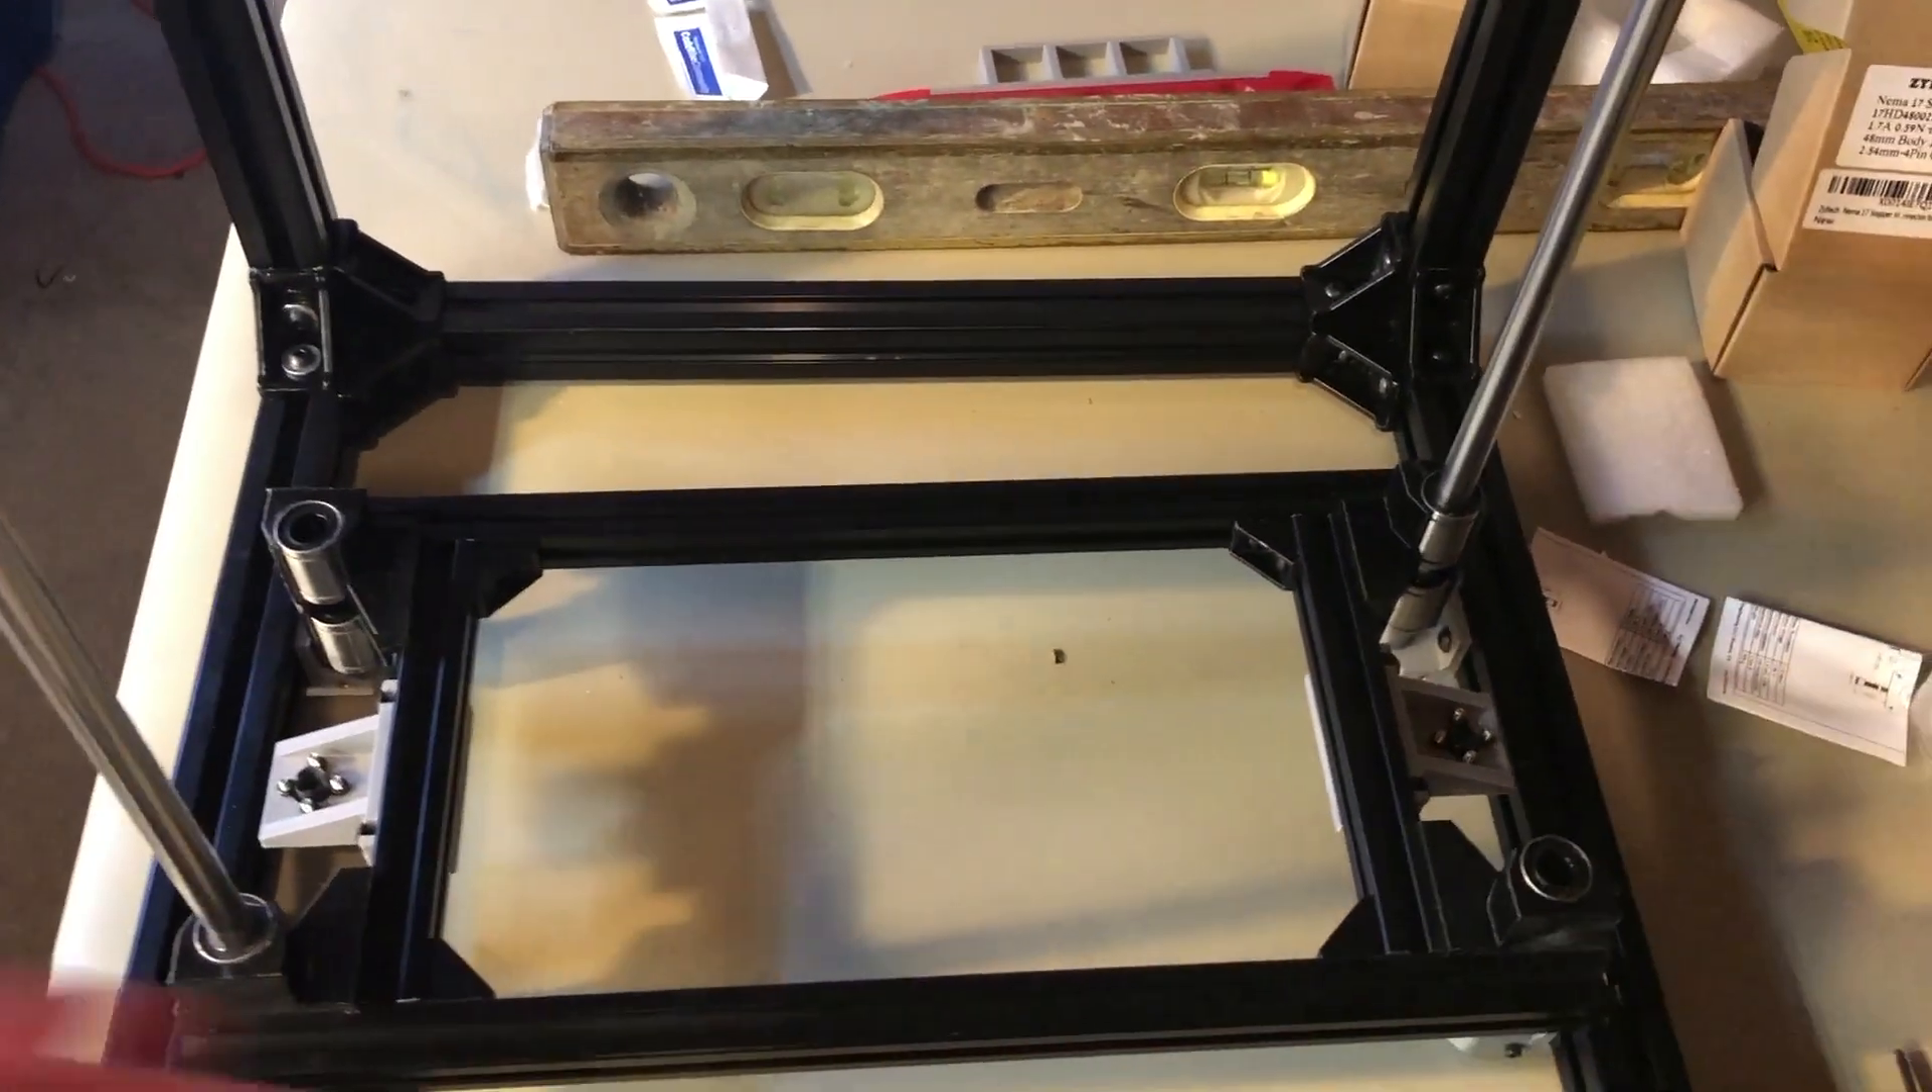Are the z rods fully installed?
No.